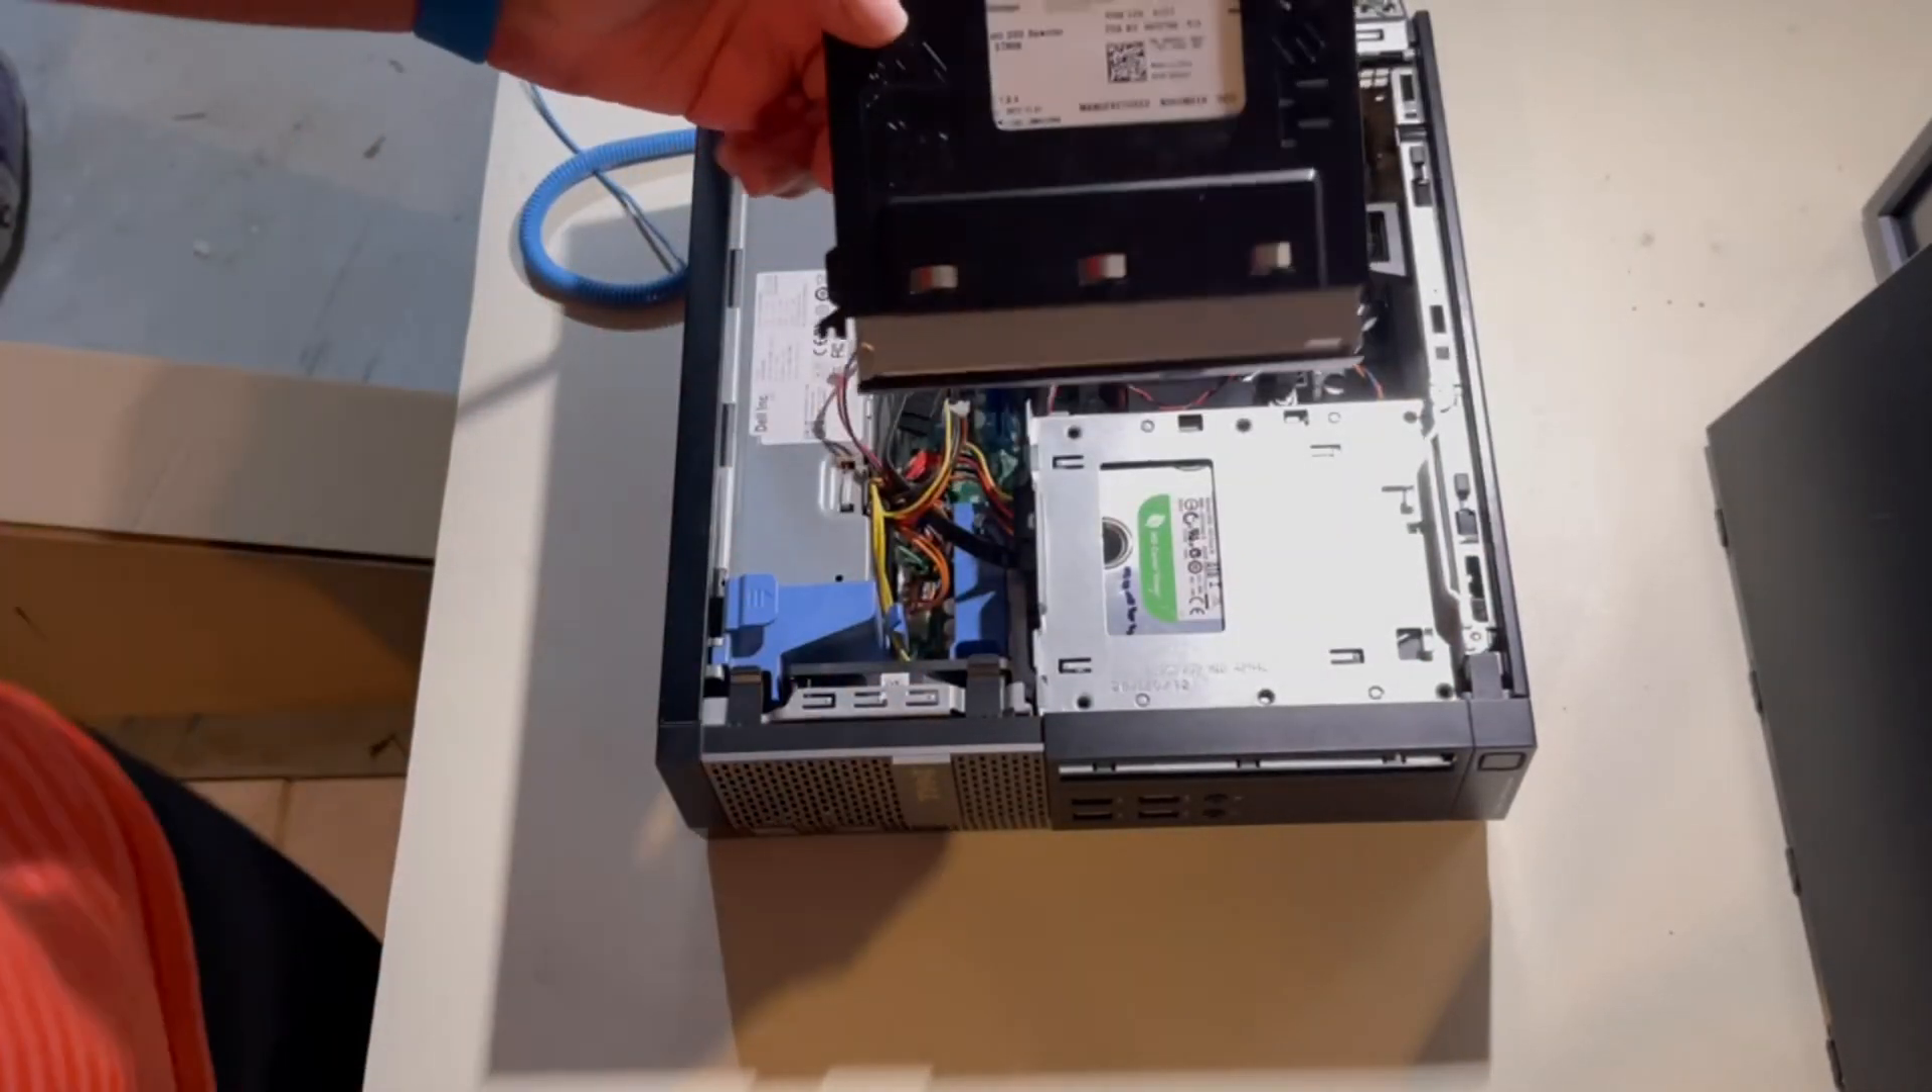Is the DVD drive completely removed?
Yes.